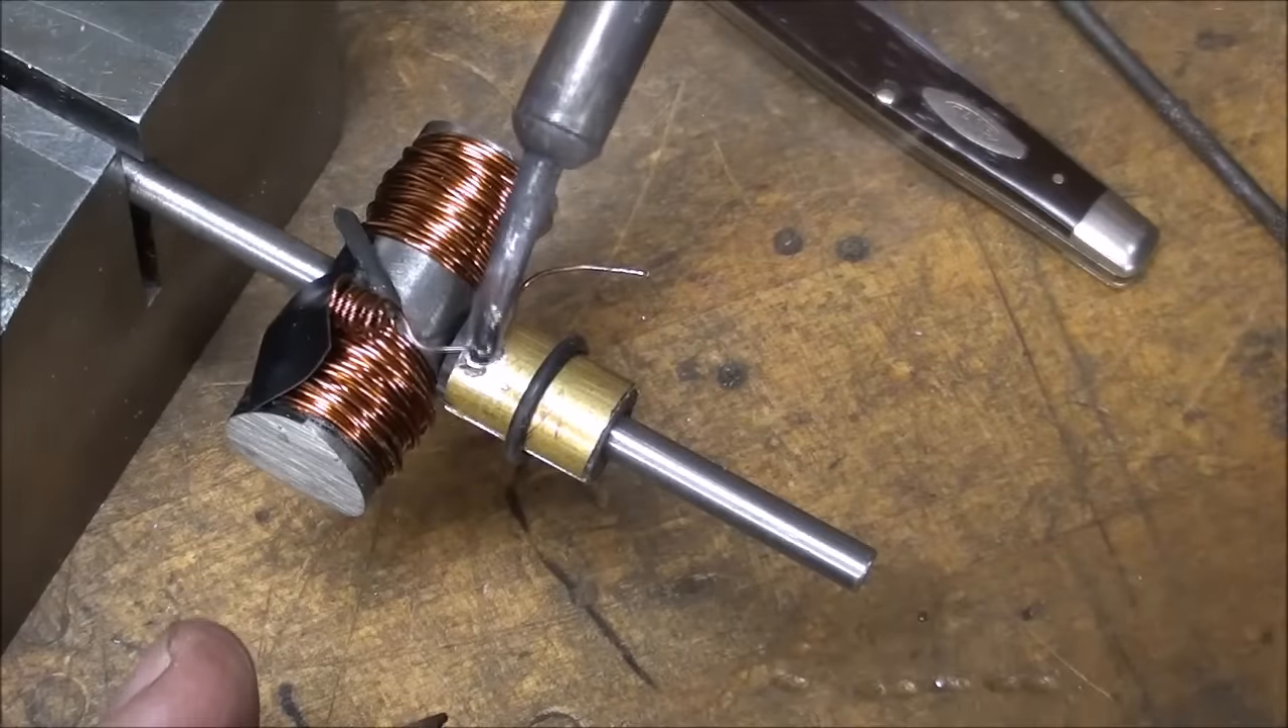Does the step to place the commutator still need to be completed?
No.